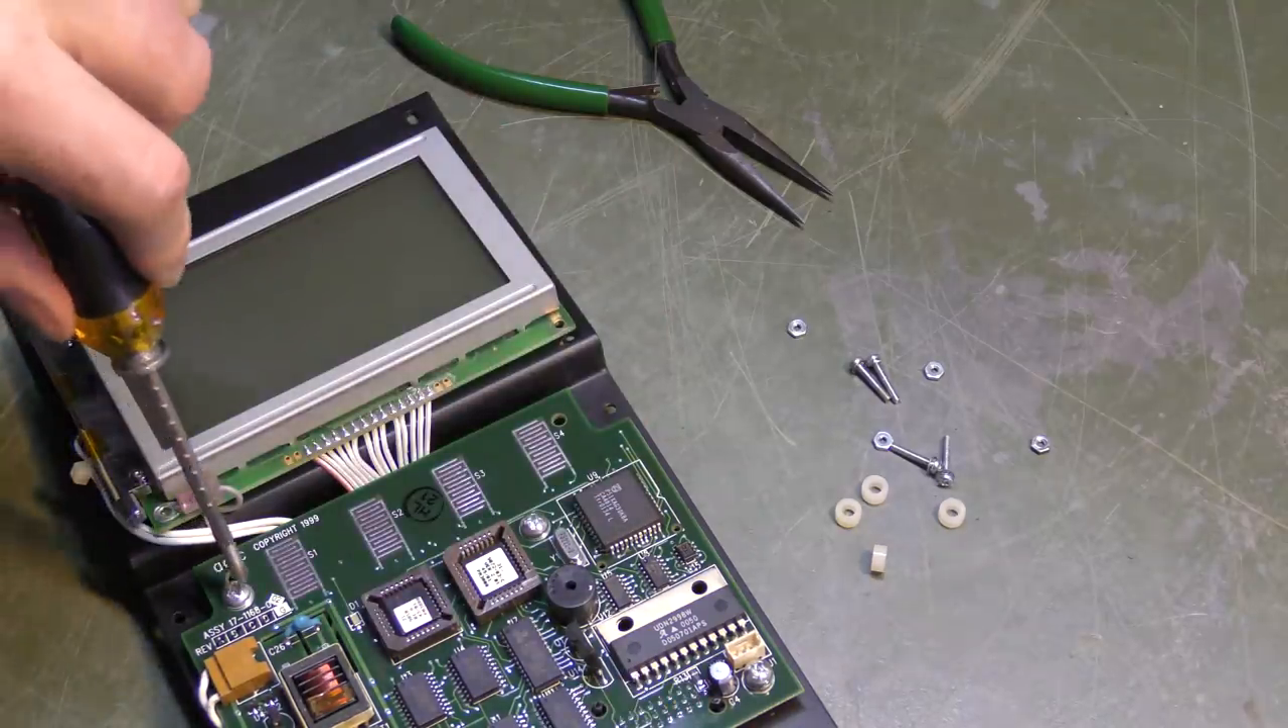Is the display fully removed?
No.